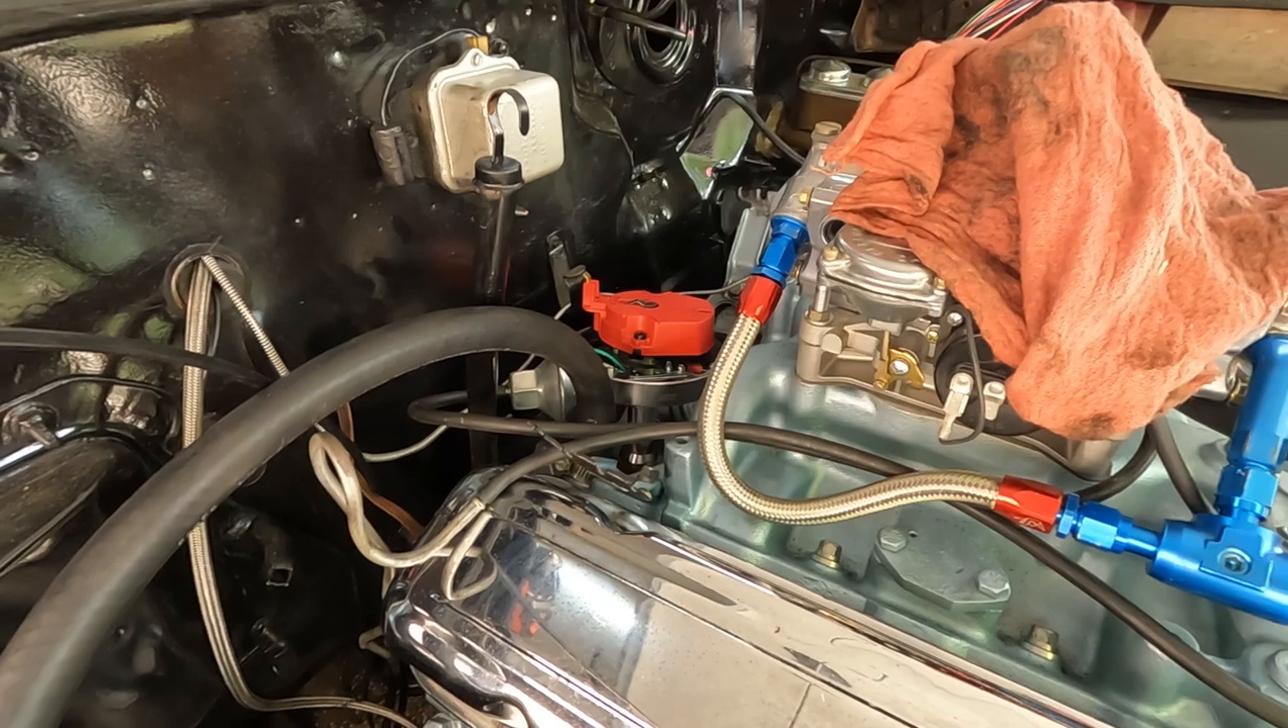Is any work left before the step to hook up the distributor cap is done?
Yes.